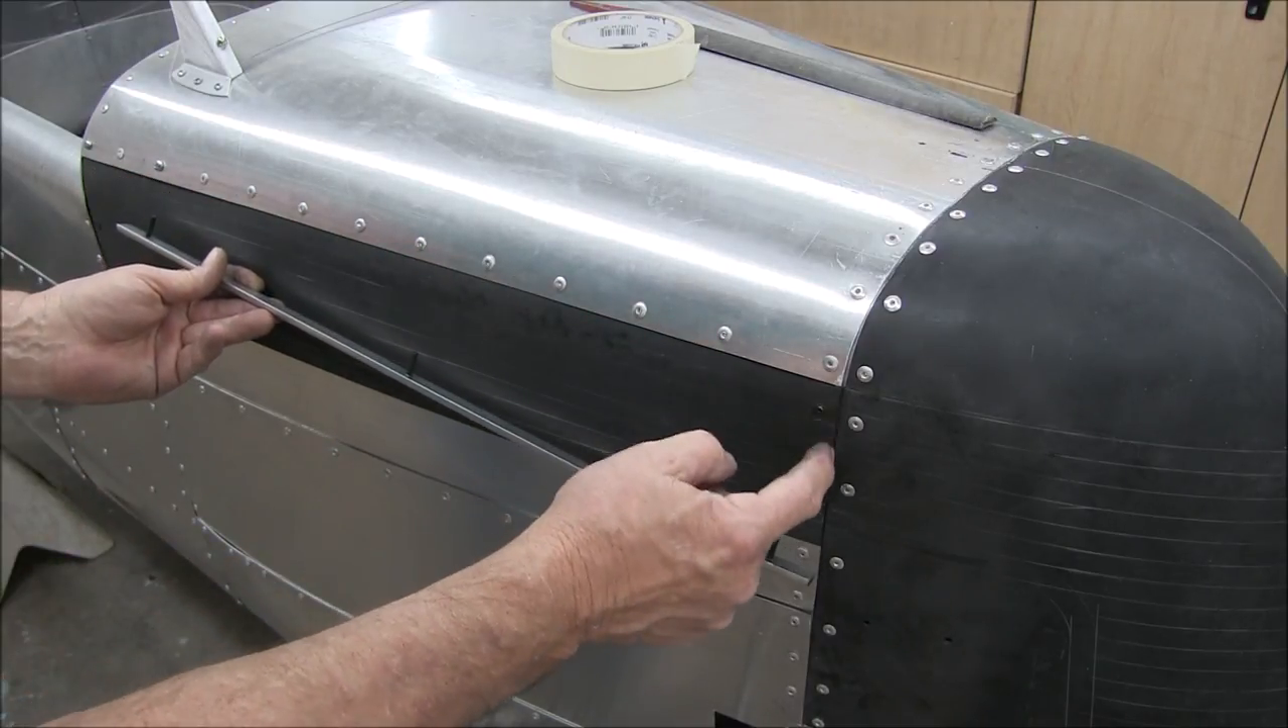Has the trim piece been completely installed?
No.